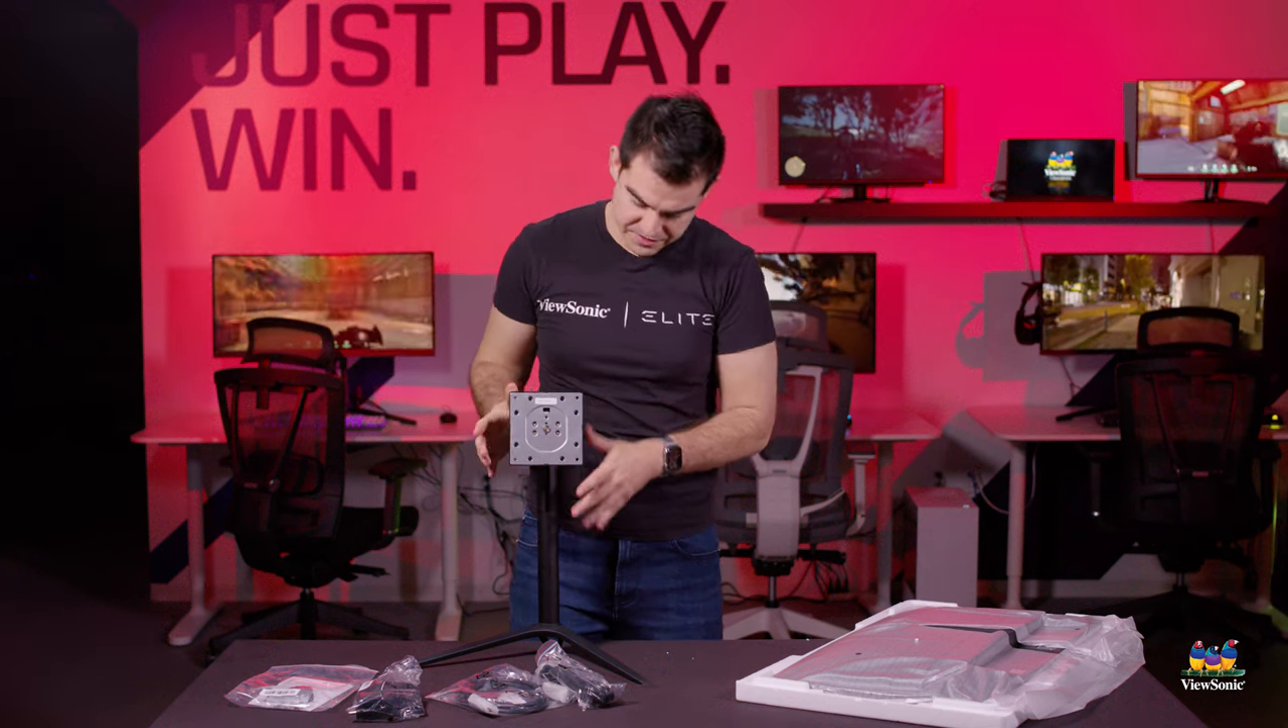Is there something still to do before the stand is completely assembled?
No.